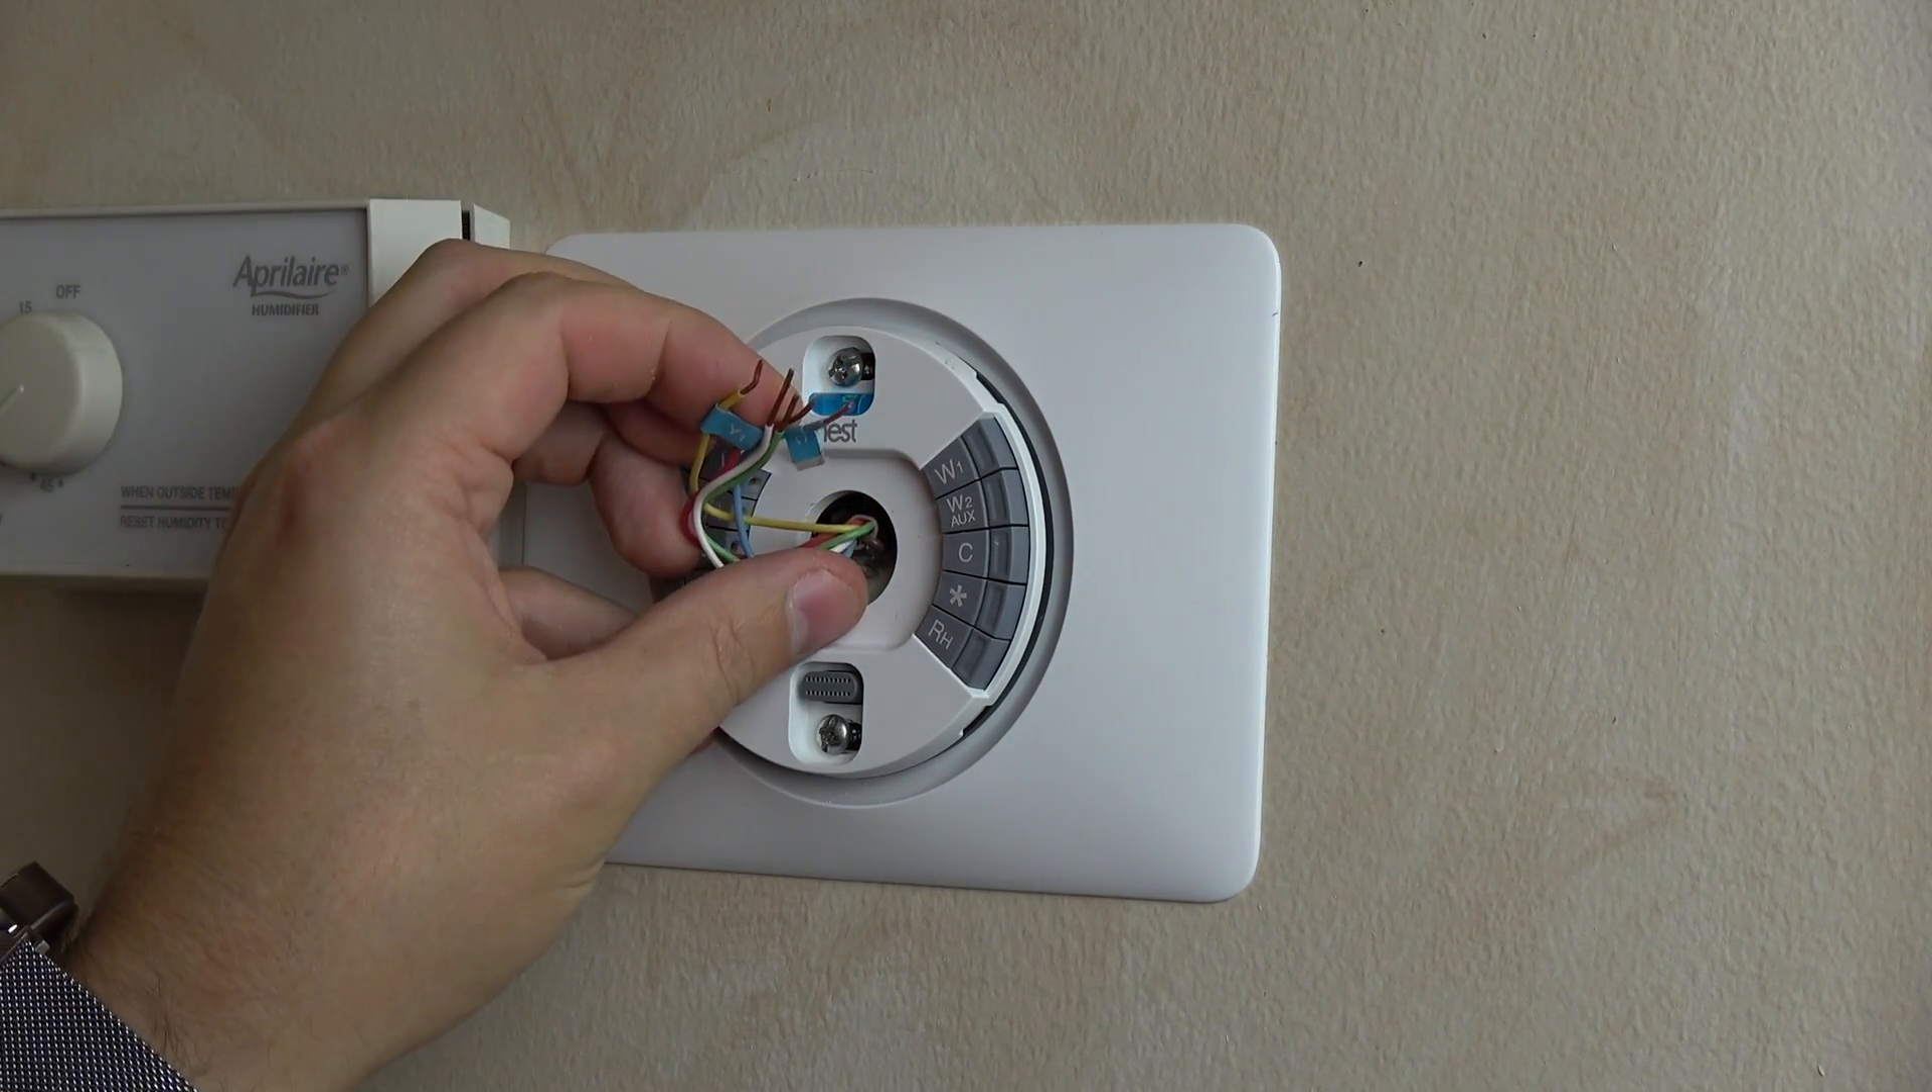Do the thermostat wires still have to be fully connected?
Yes.